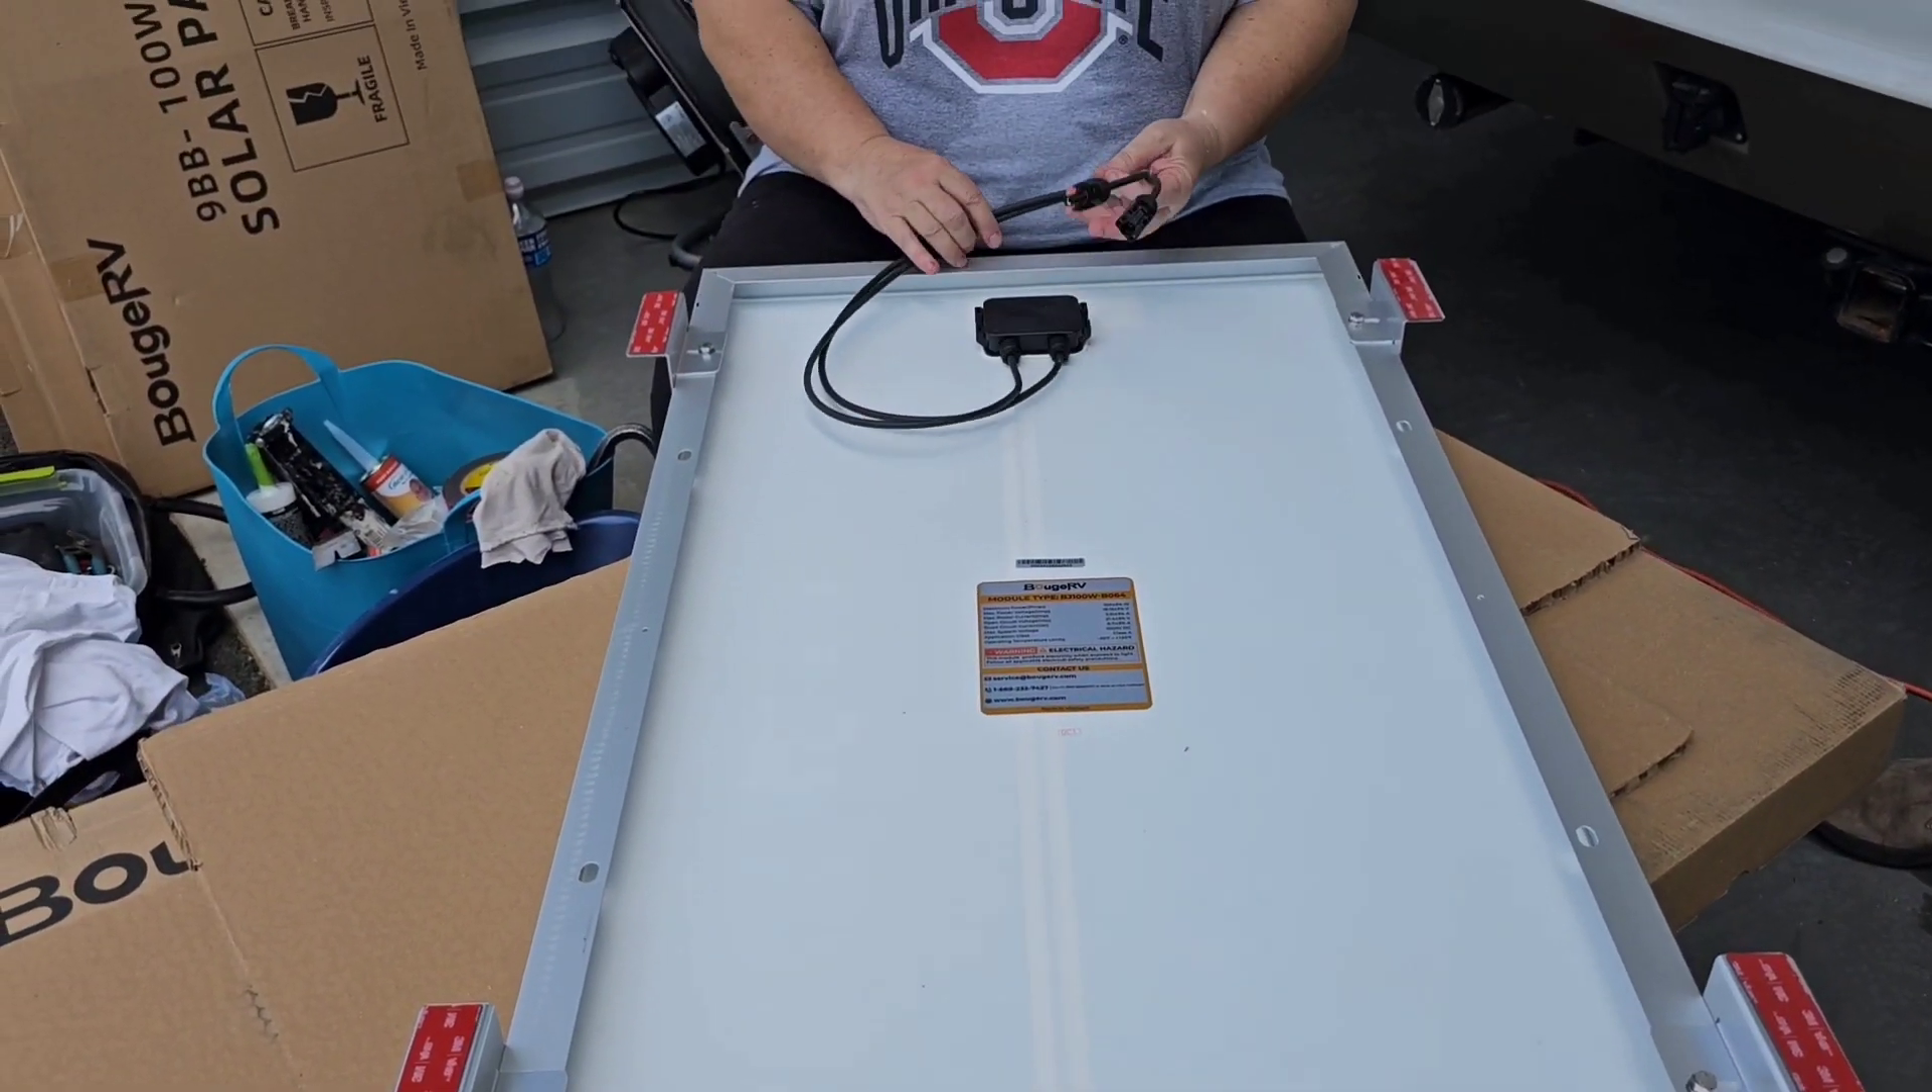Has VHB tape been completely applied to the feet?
Yes.